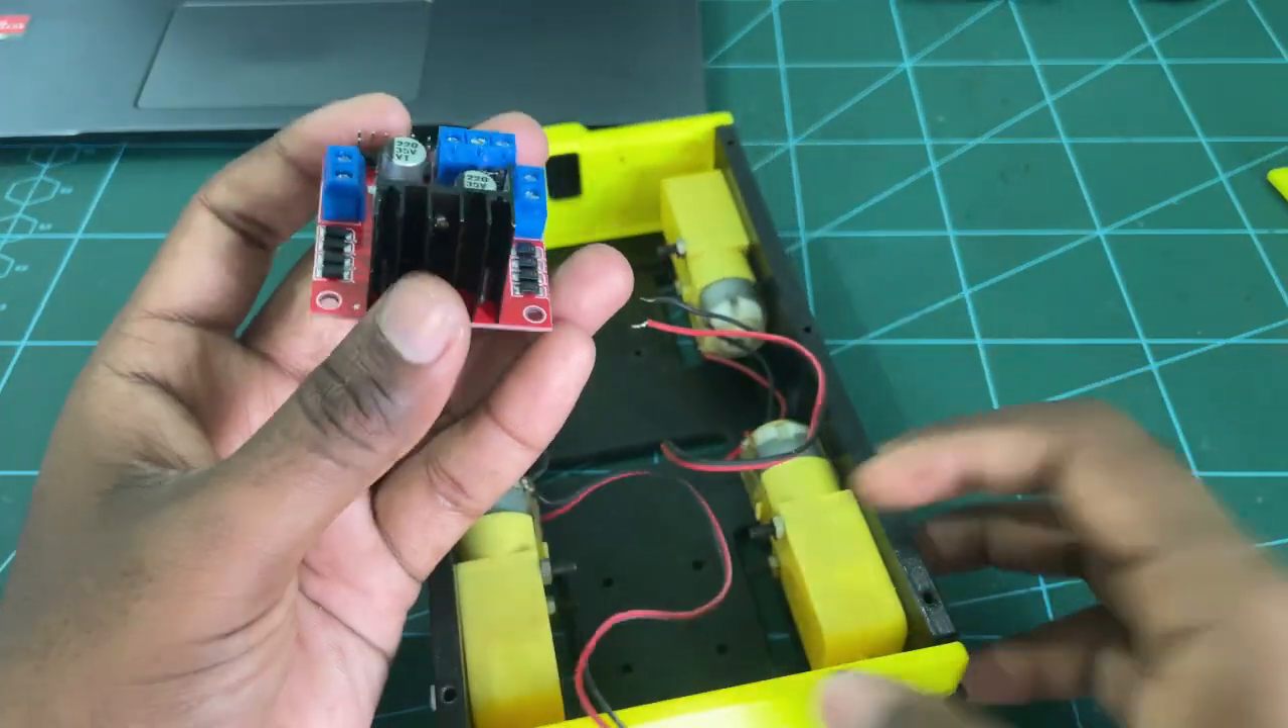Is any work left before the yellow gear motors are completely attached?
No.